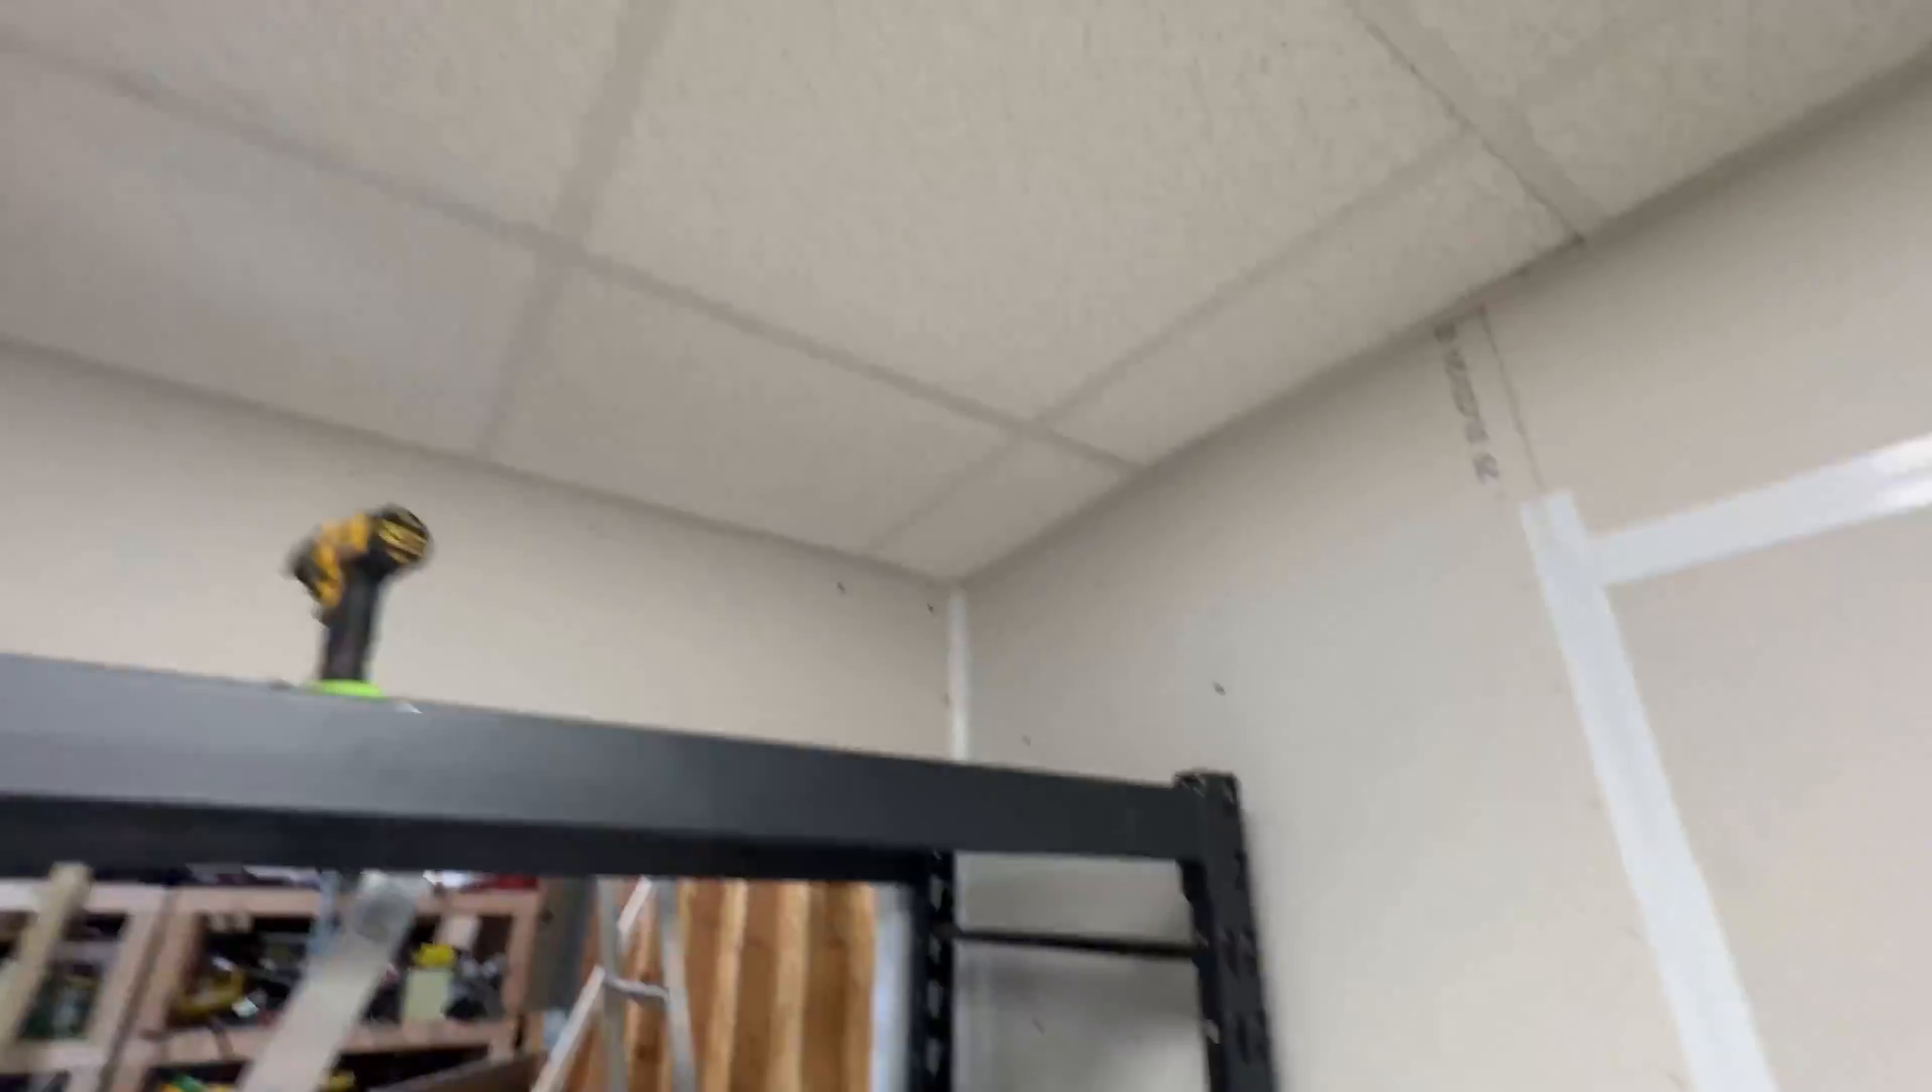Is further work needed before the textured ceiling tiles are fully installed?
No.